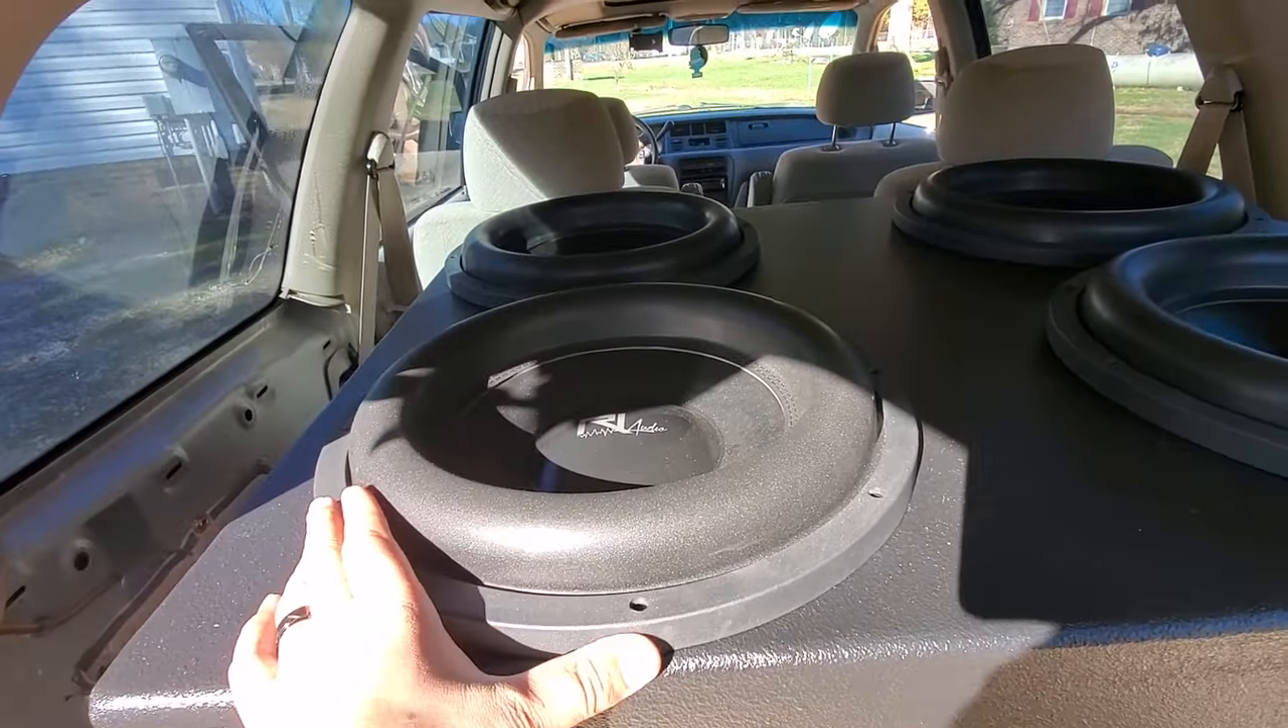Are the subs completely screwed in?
No.